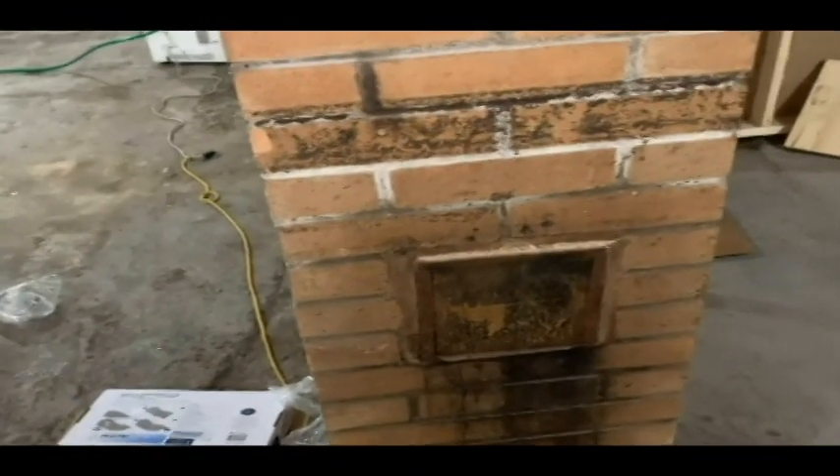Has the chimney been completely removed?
No.